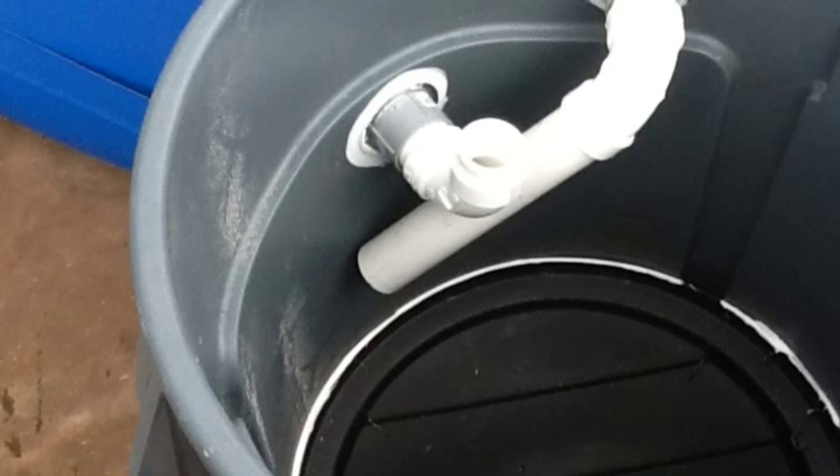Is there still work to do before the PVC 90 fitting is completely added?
No.